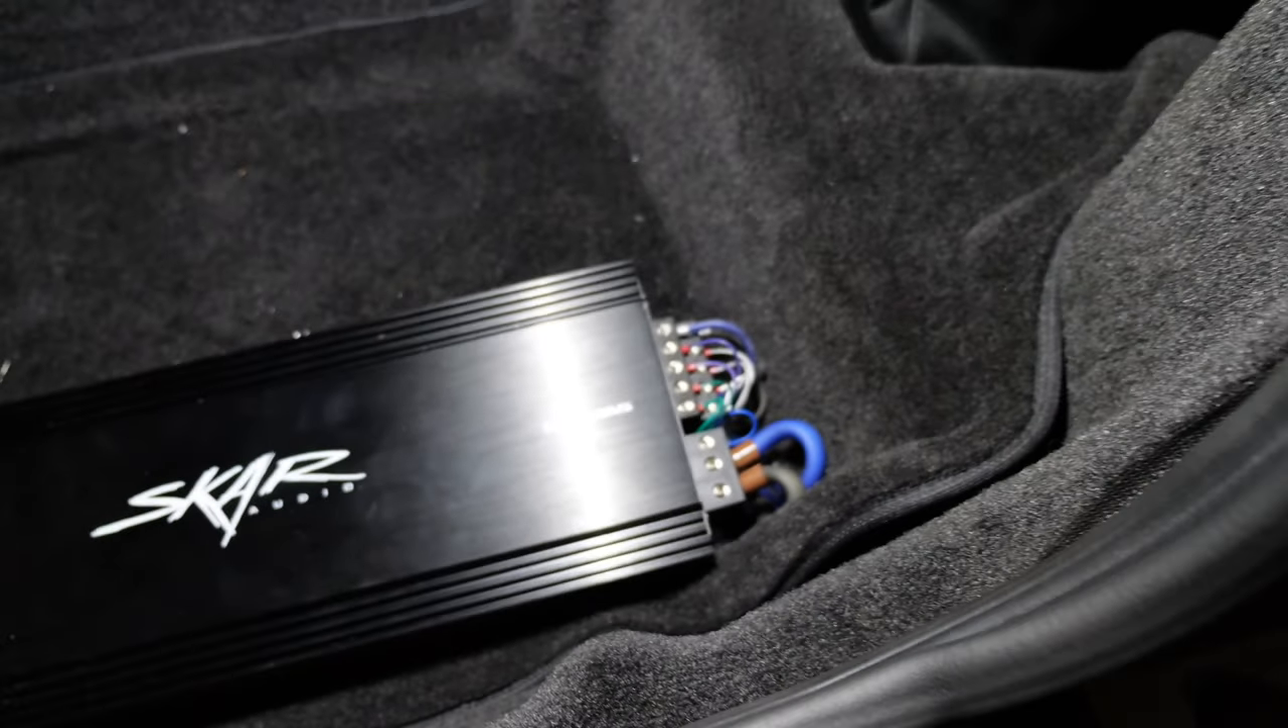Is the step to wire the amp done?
Yes.